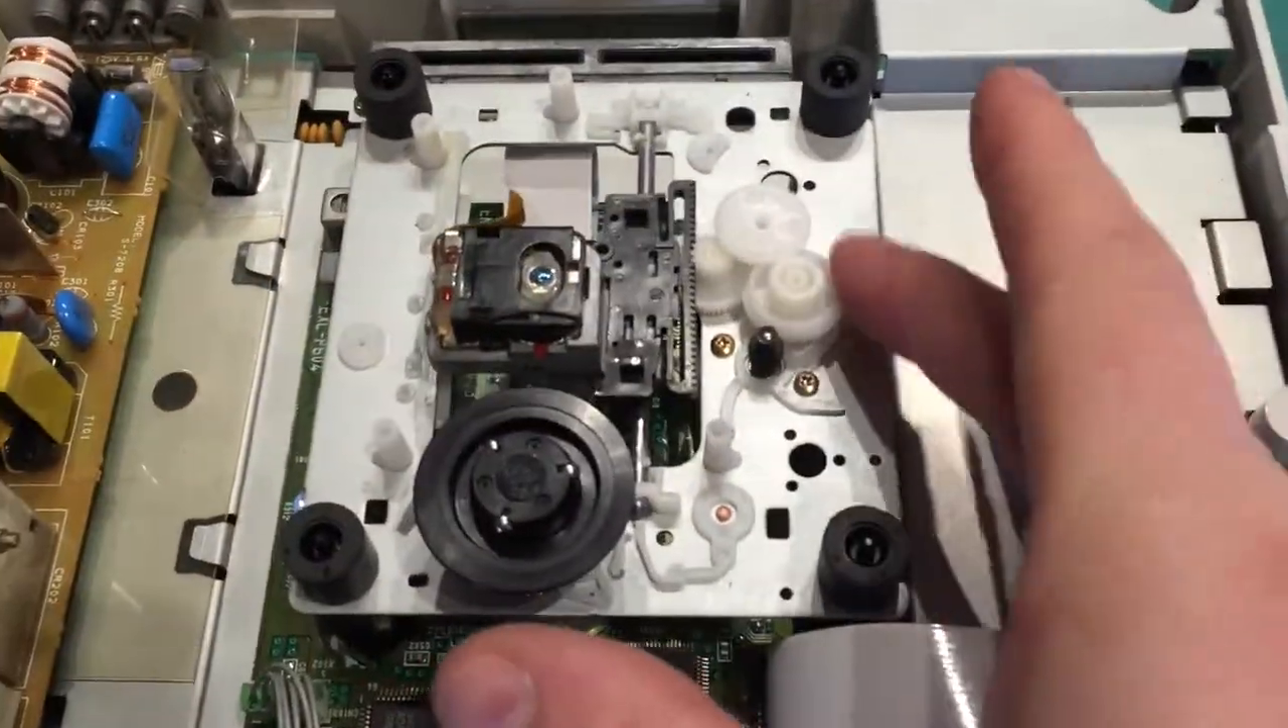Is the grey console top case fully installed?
No.